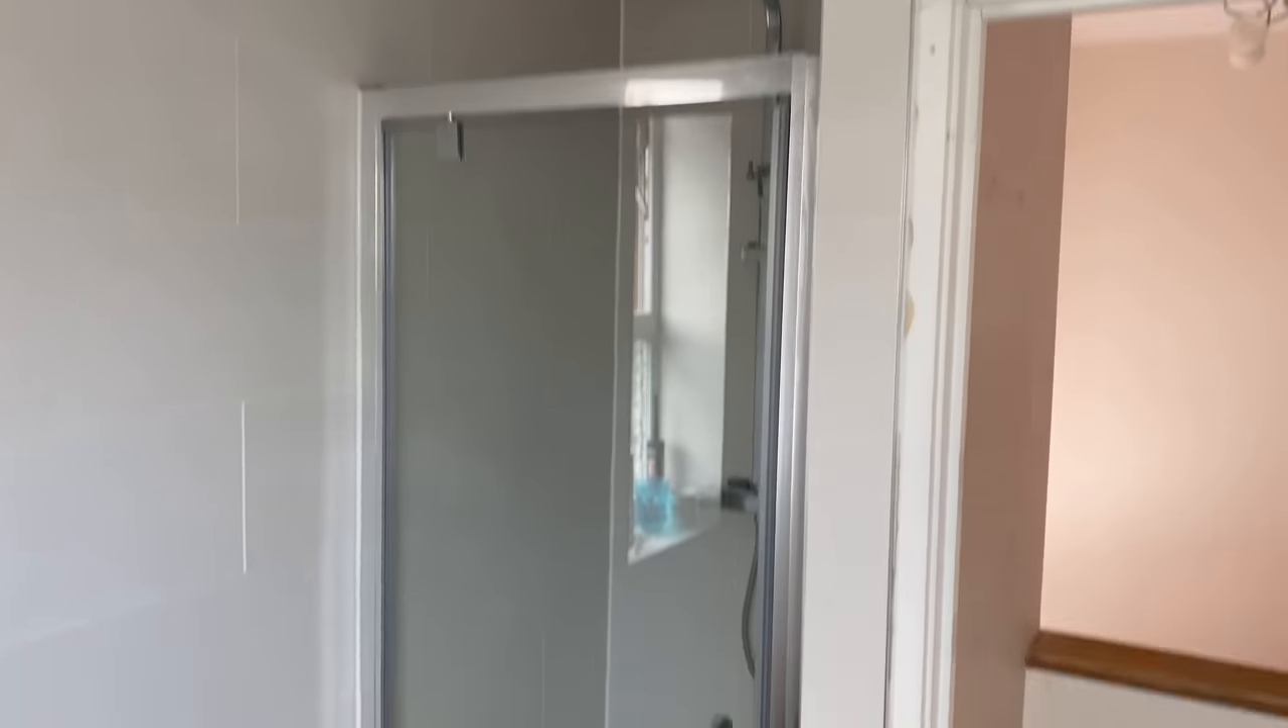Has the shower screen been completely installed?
Yes.